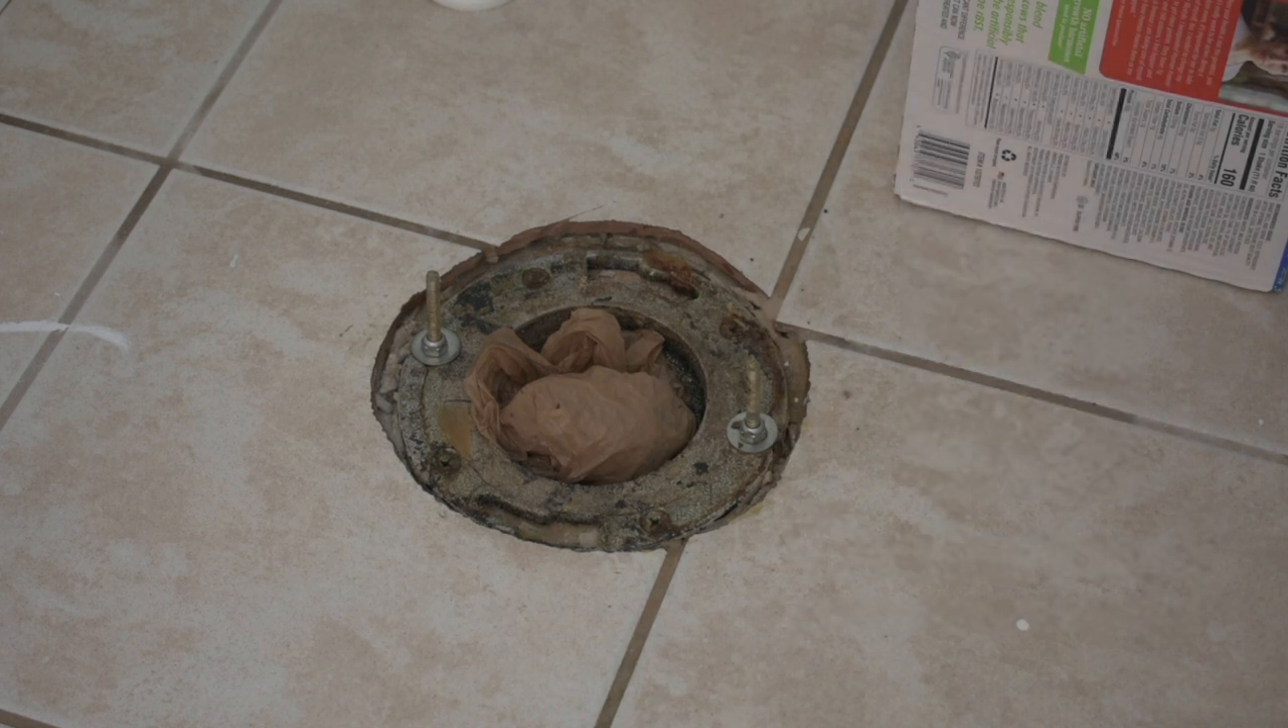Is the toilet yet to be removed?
No.